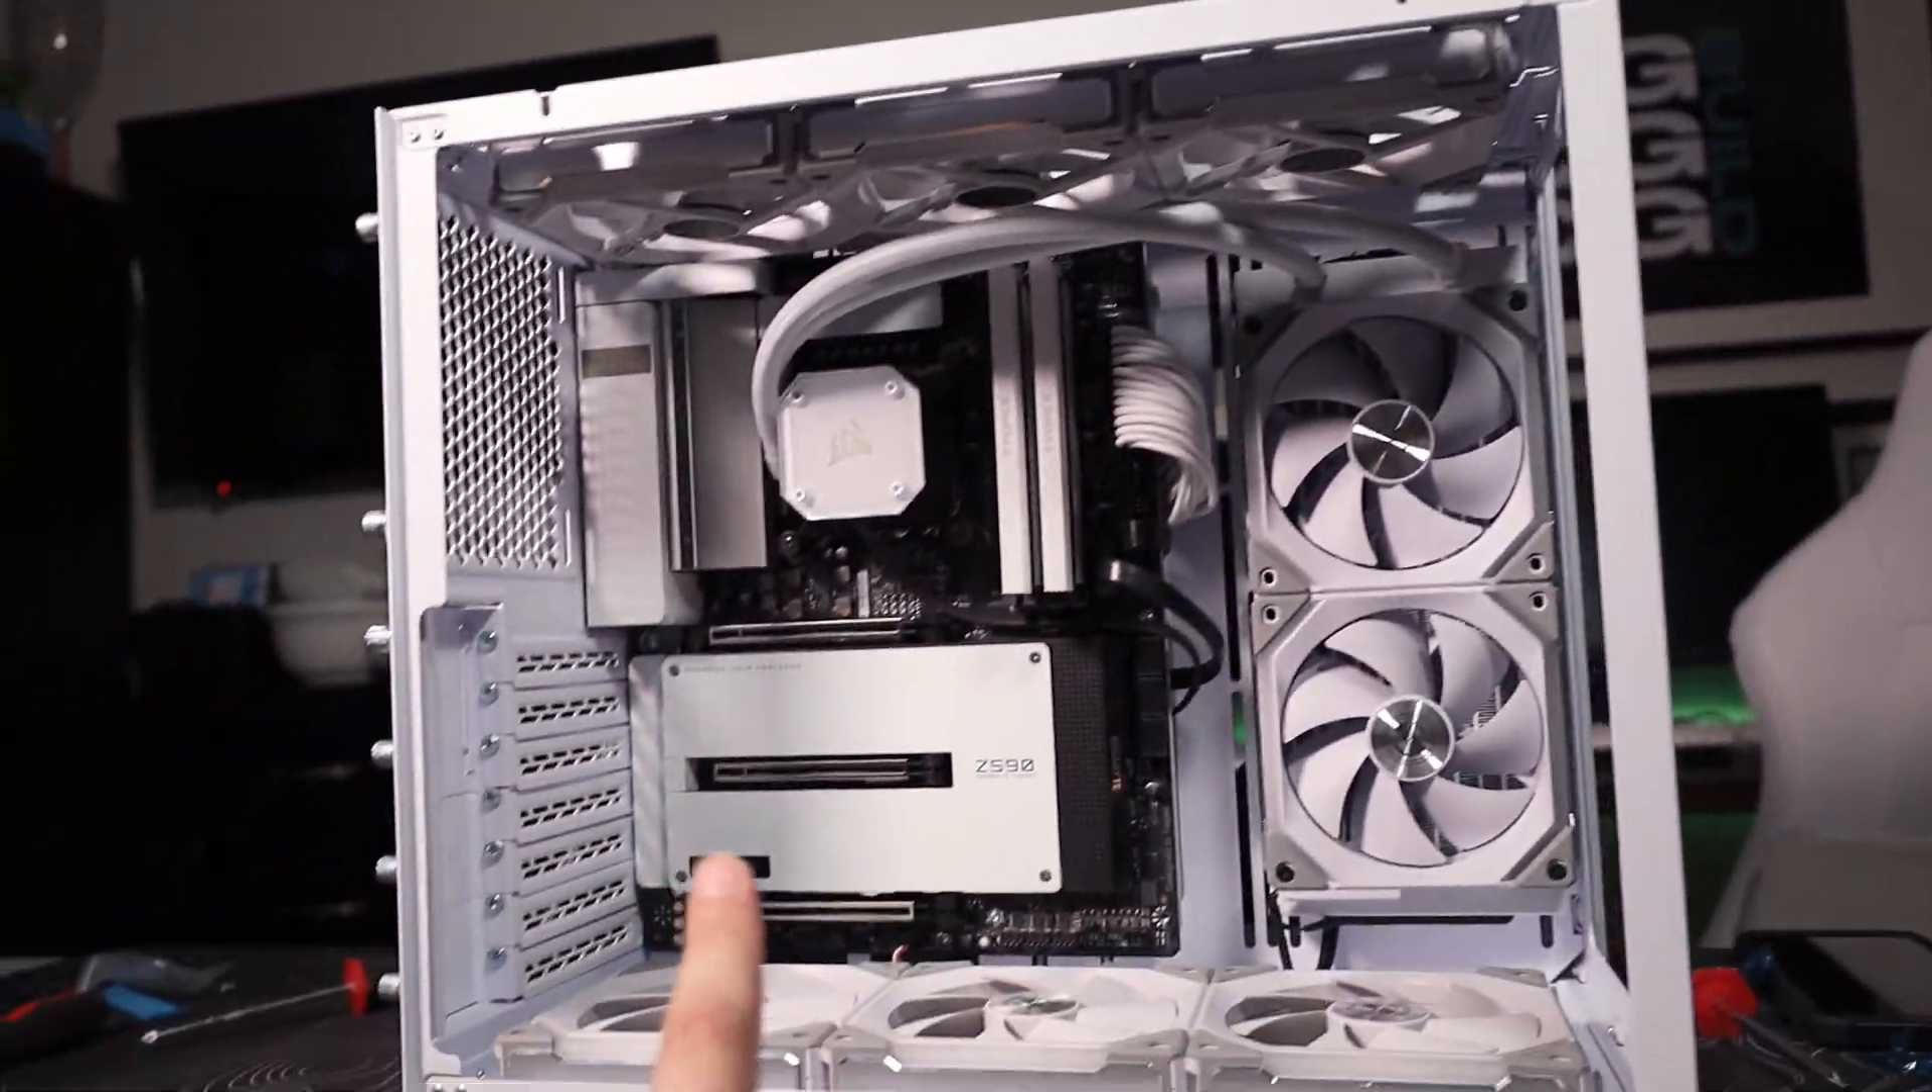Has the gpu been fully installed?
No.